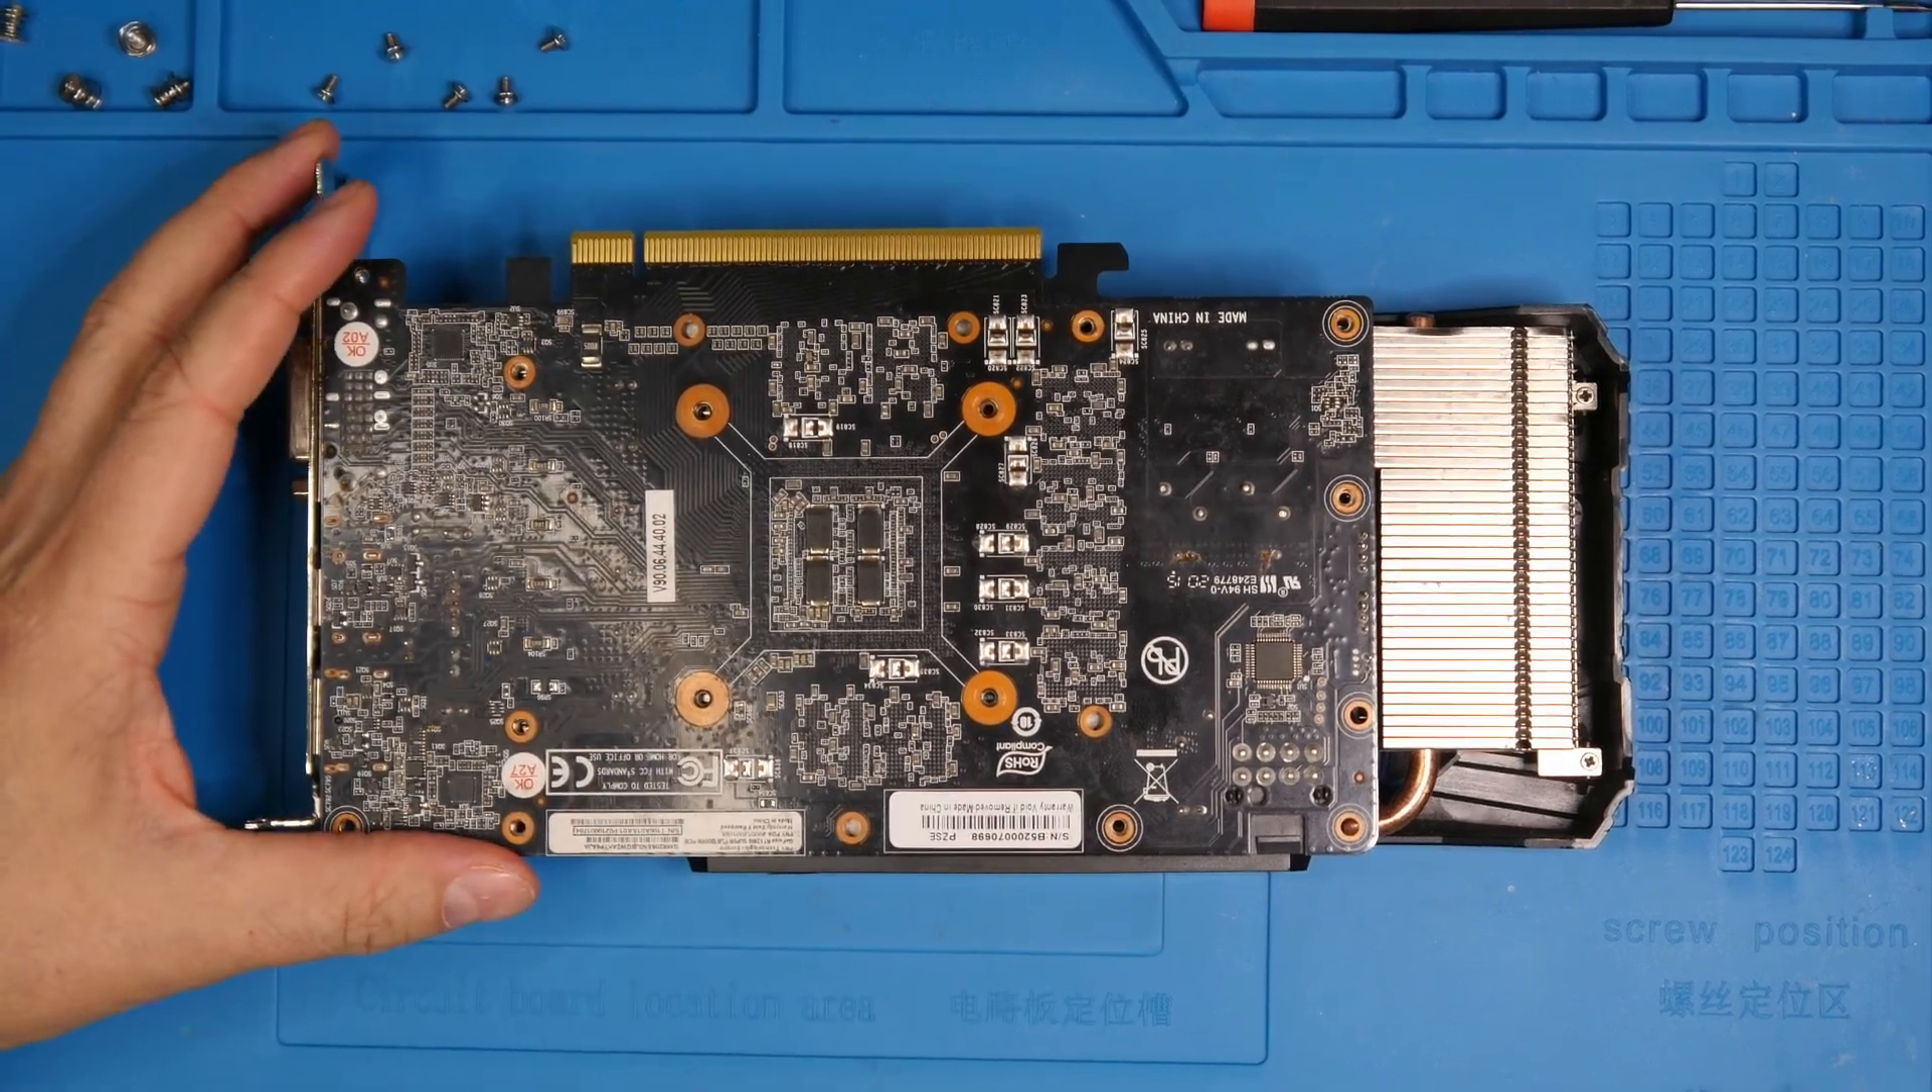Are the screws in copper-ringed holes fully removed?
Yes.